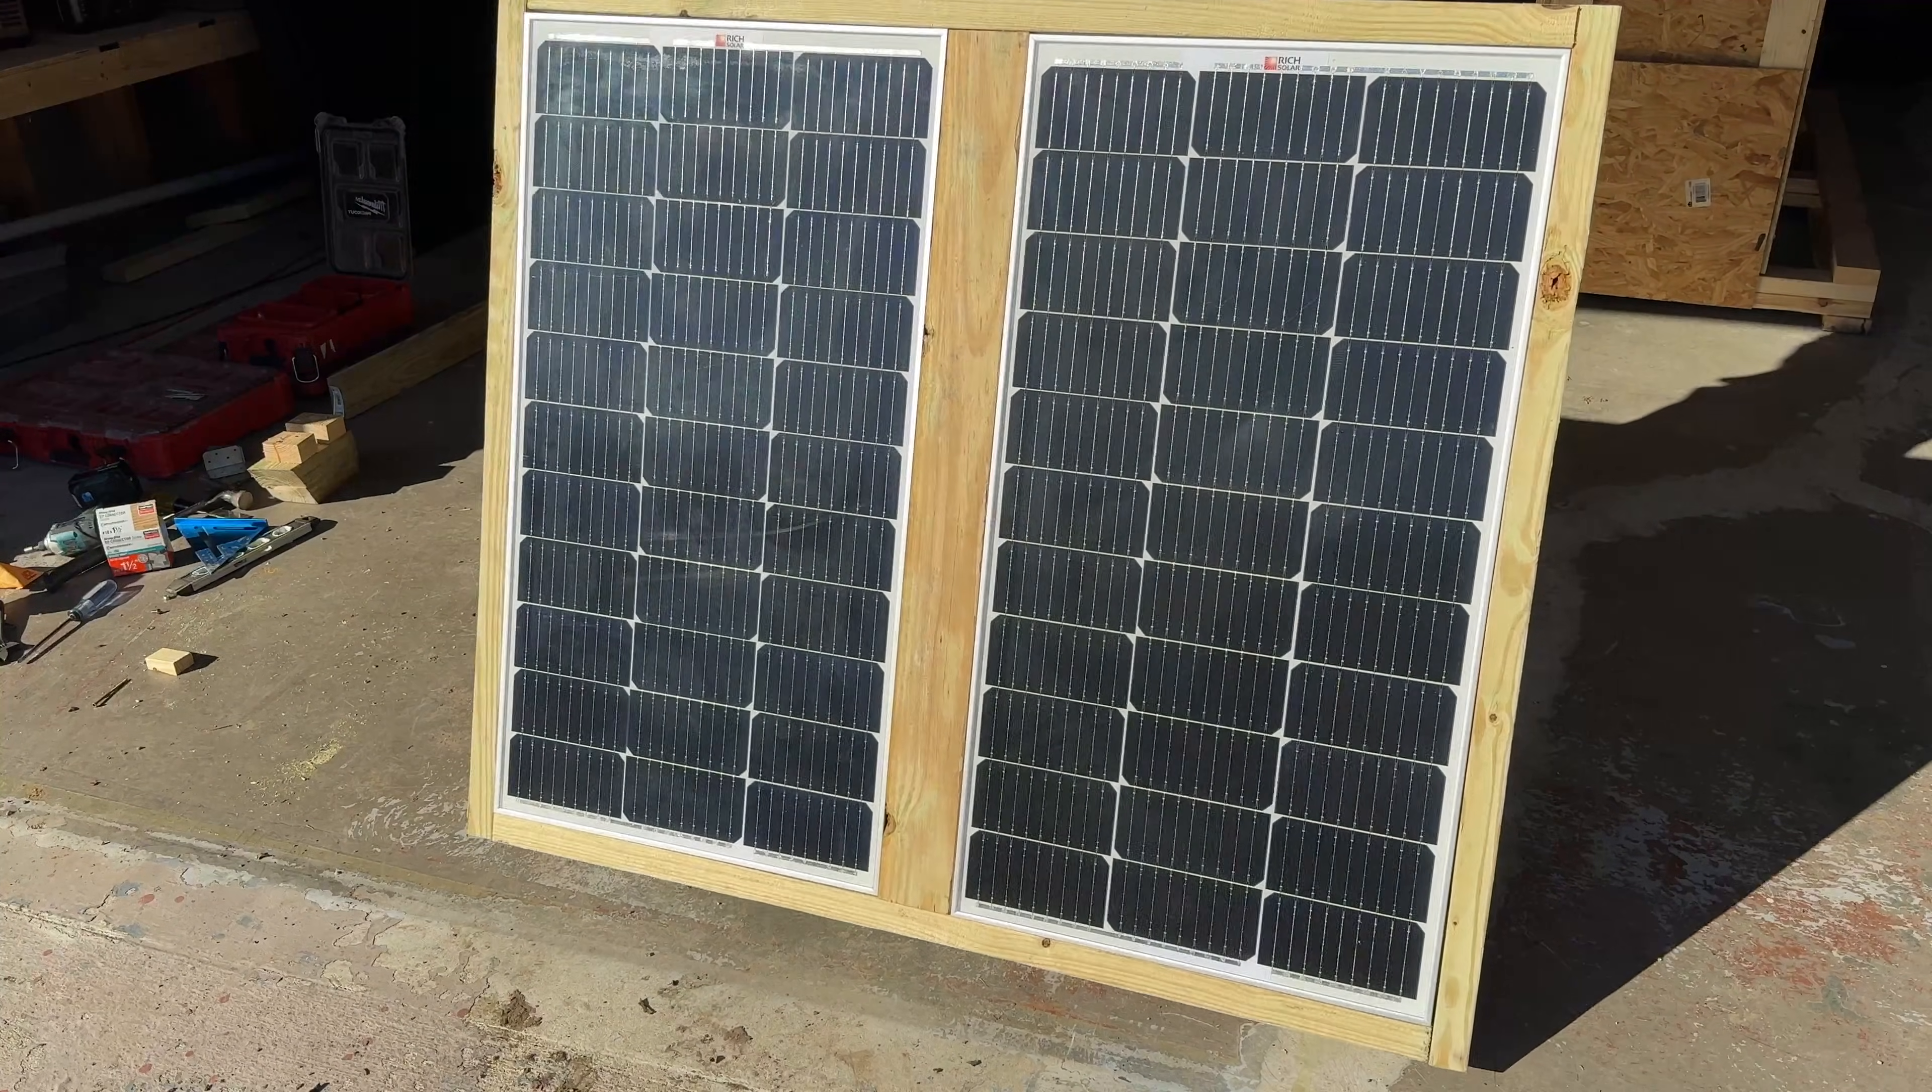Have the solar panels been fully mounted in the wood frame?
Yes.